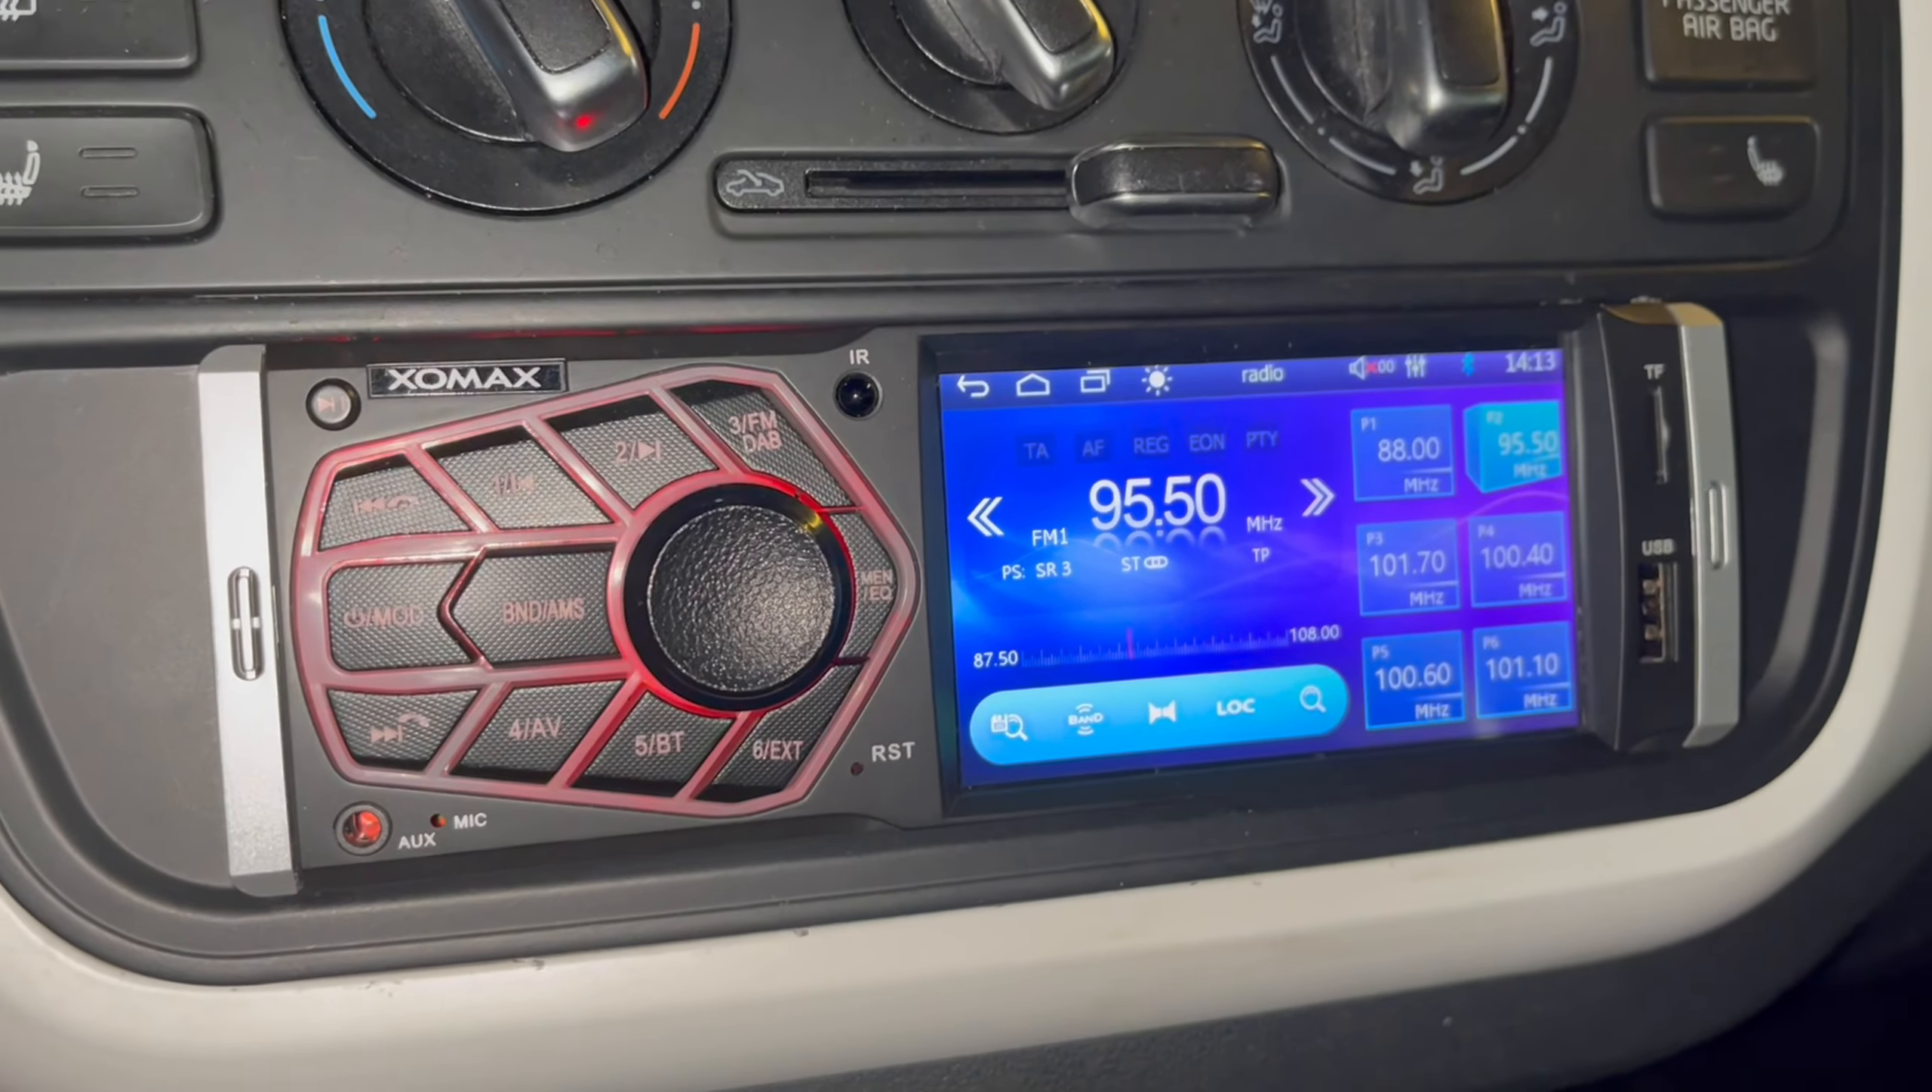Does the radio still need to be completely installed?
No.